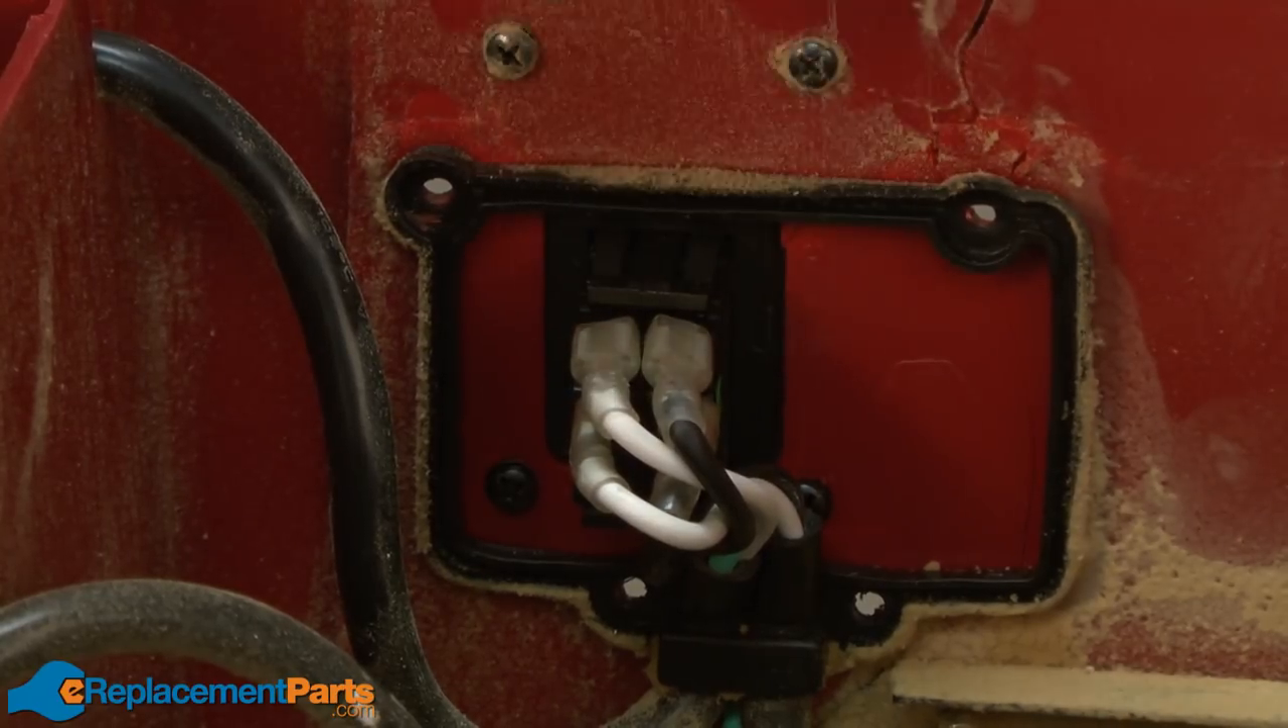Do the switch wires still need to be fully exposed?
No.